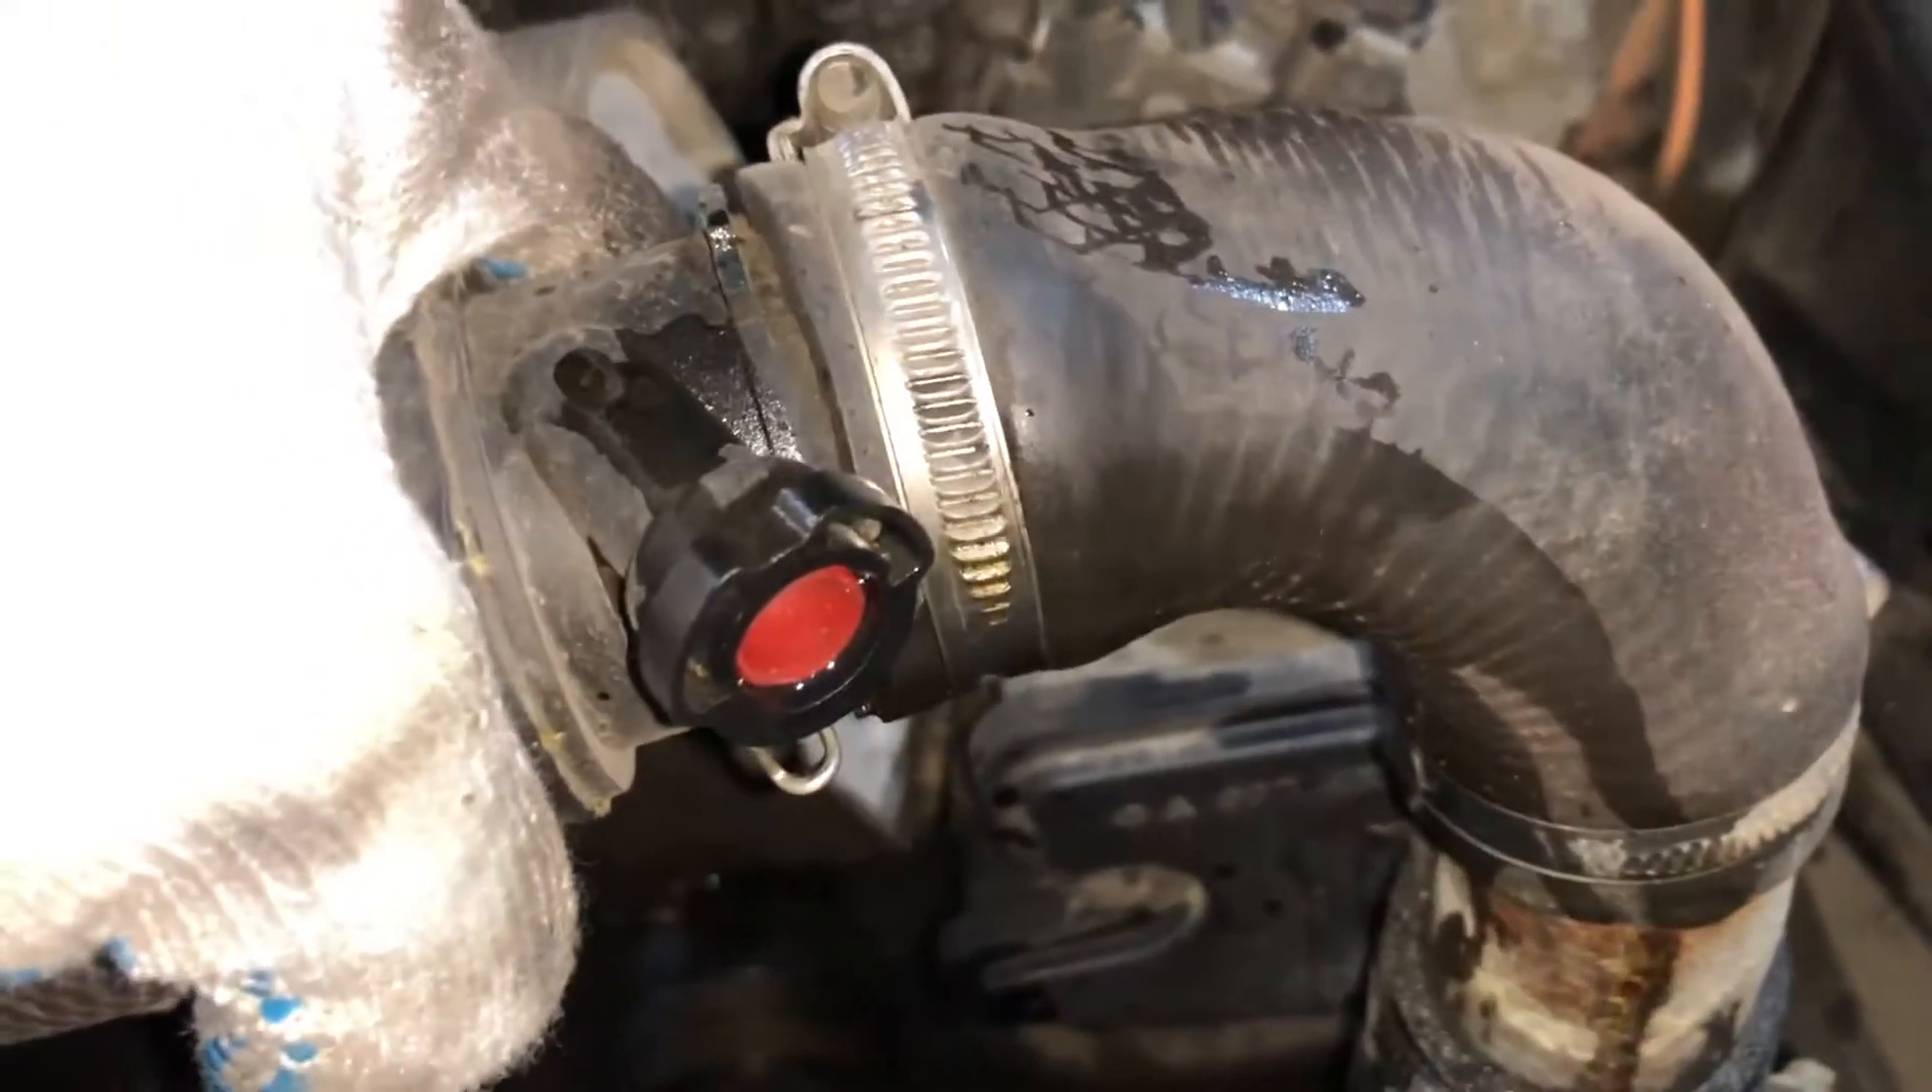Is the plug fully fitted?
Yes.